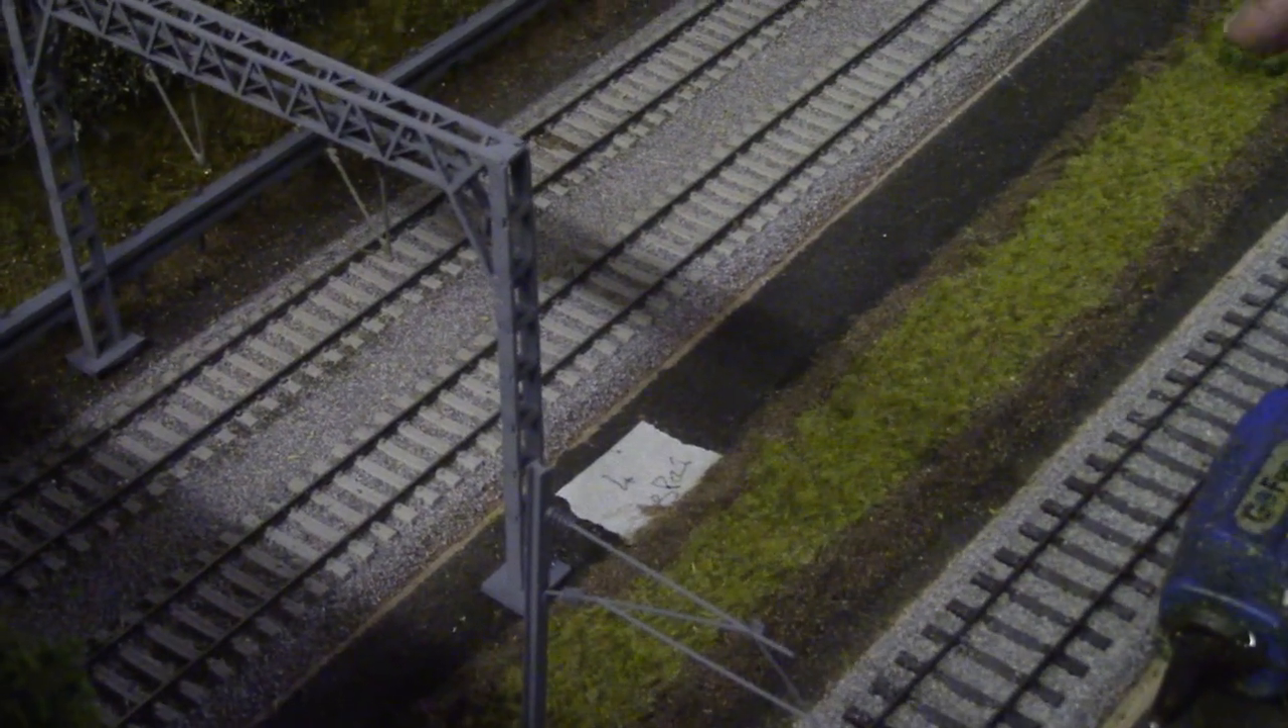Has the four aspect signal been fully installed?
No.